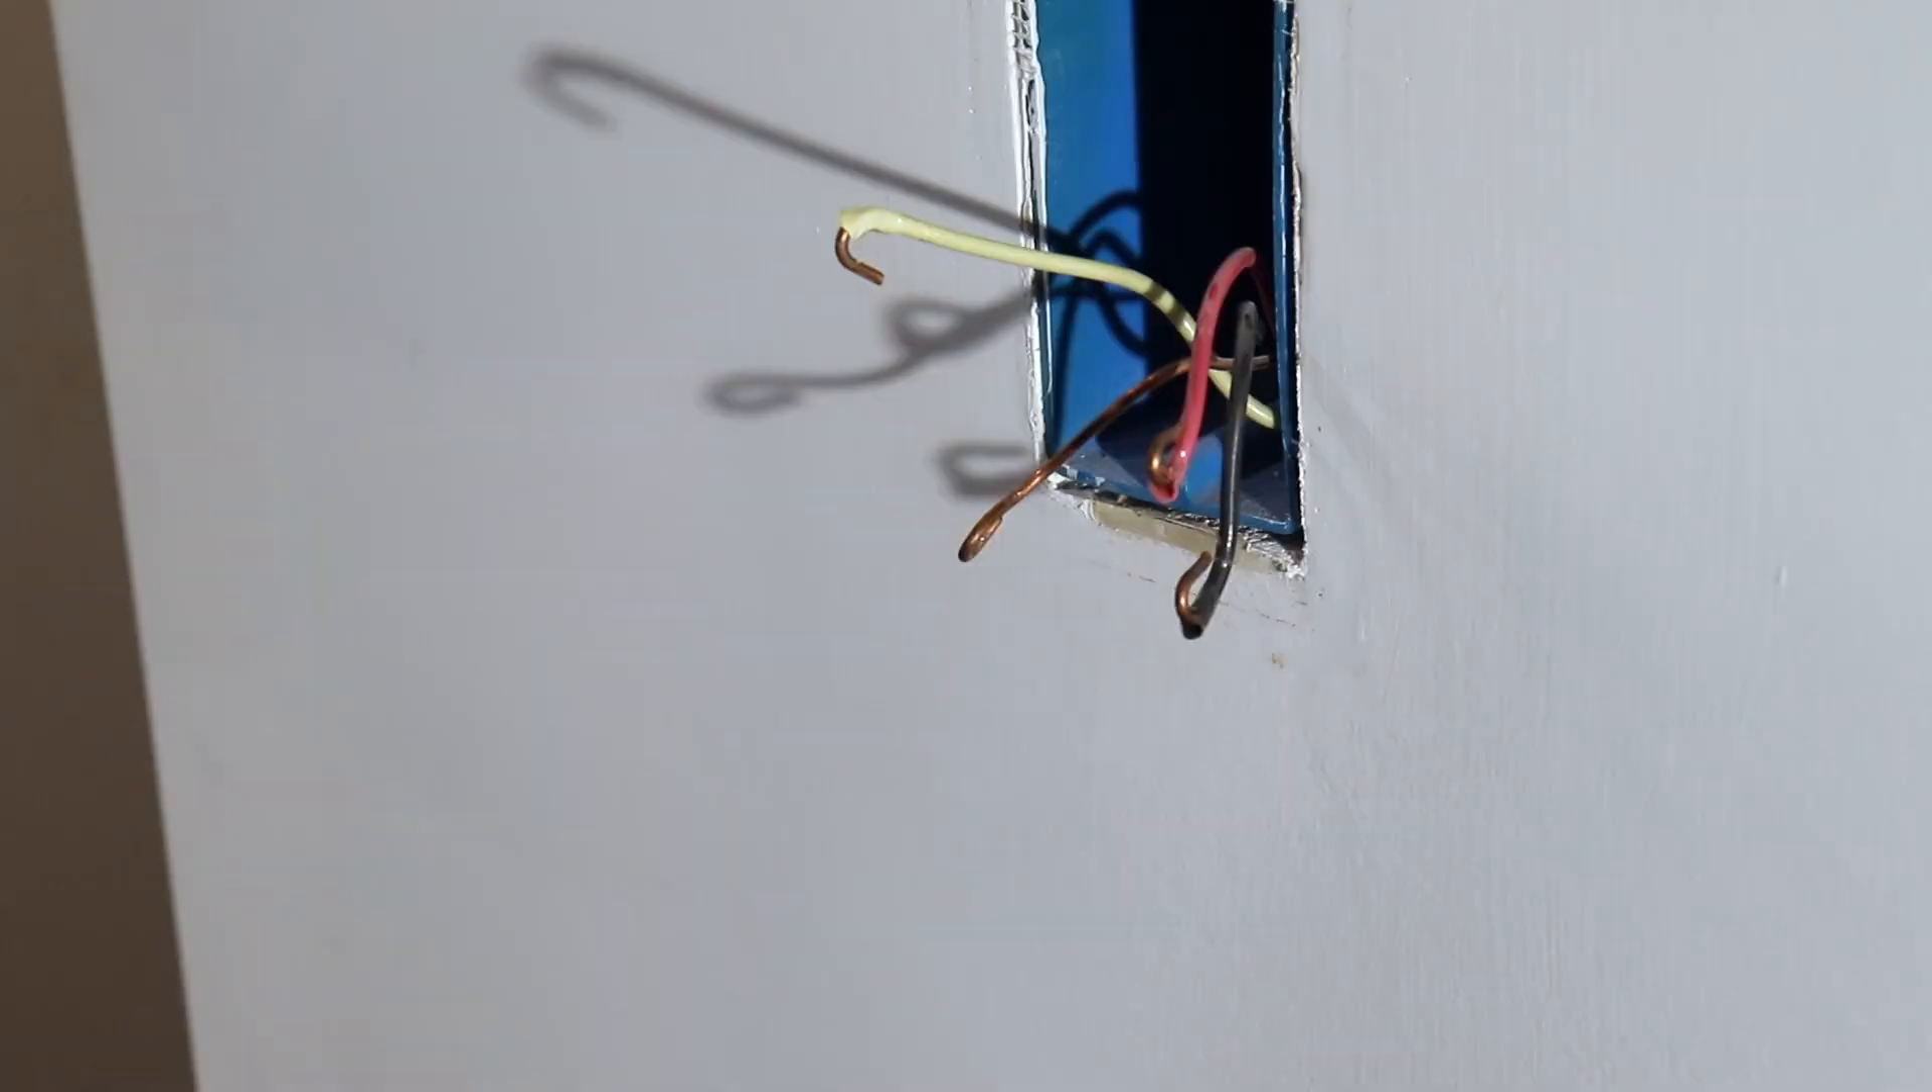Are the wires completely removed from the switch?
Yes.